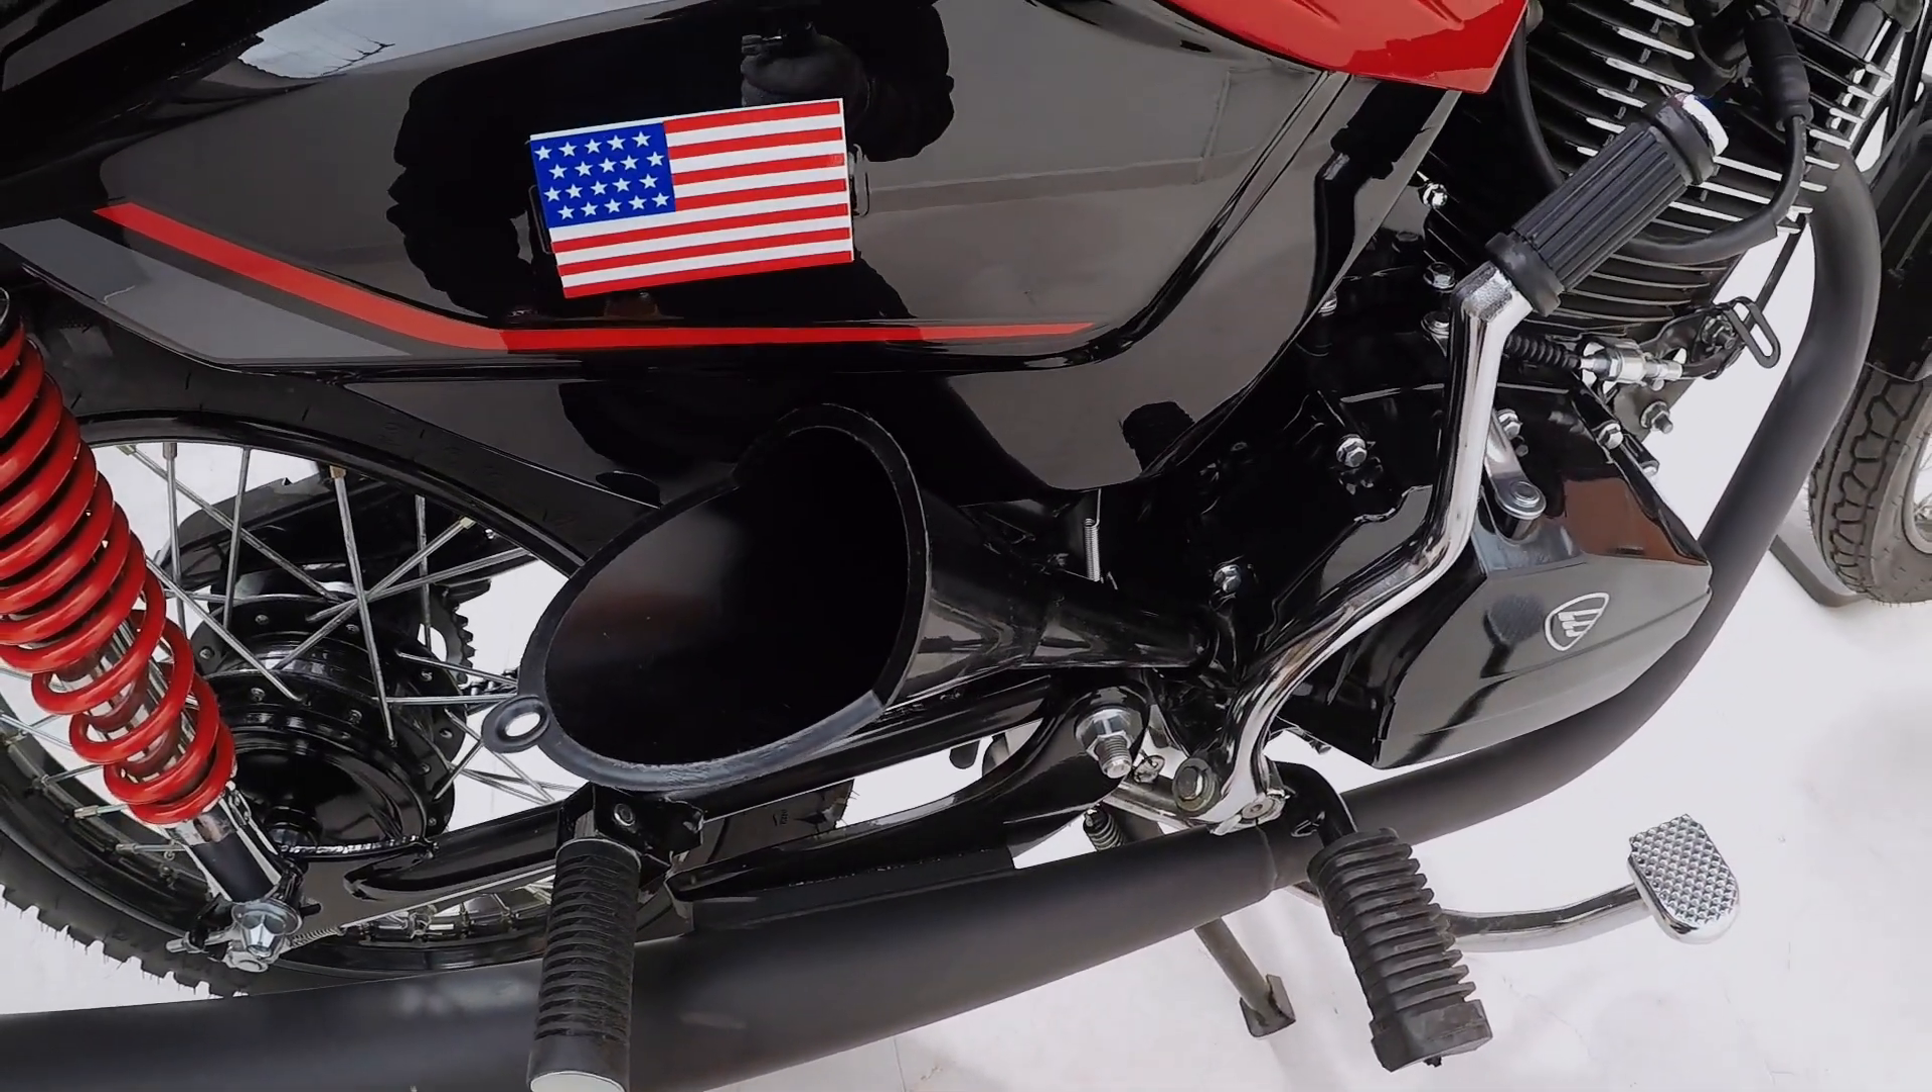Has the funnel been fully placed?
Yes.